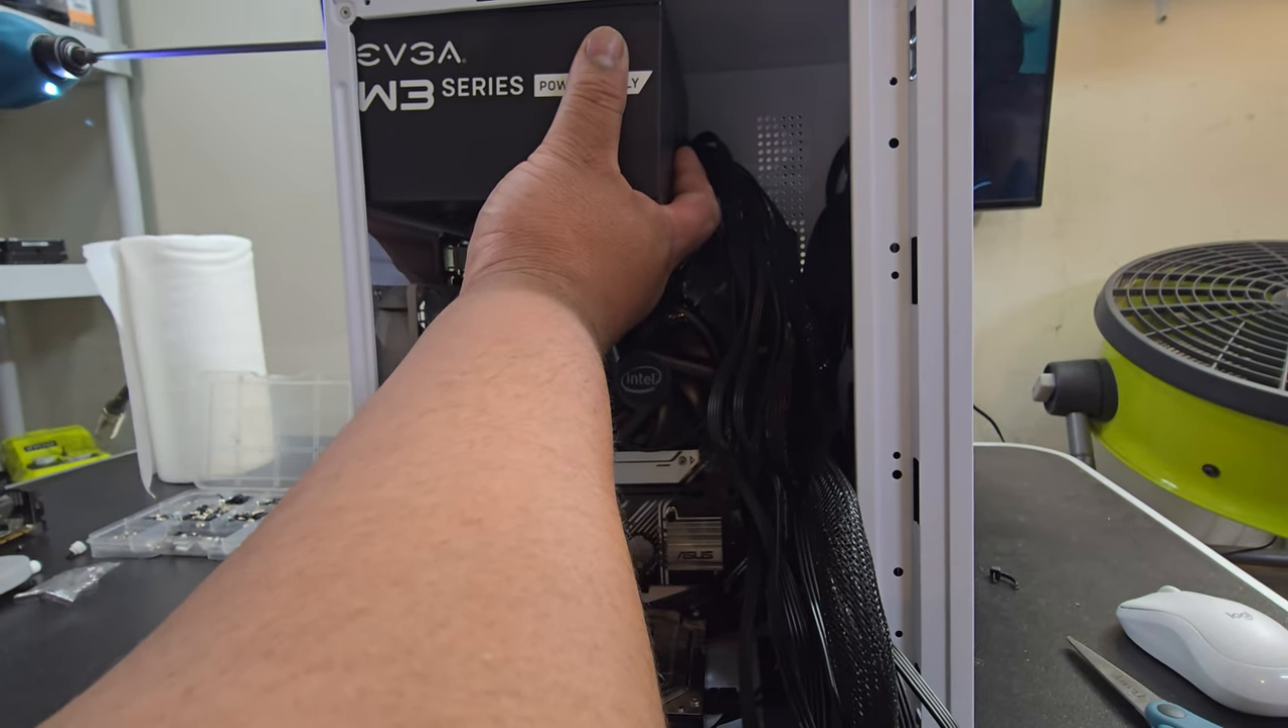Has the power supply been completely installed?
No.